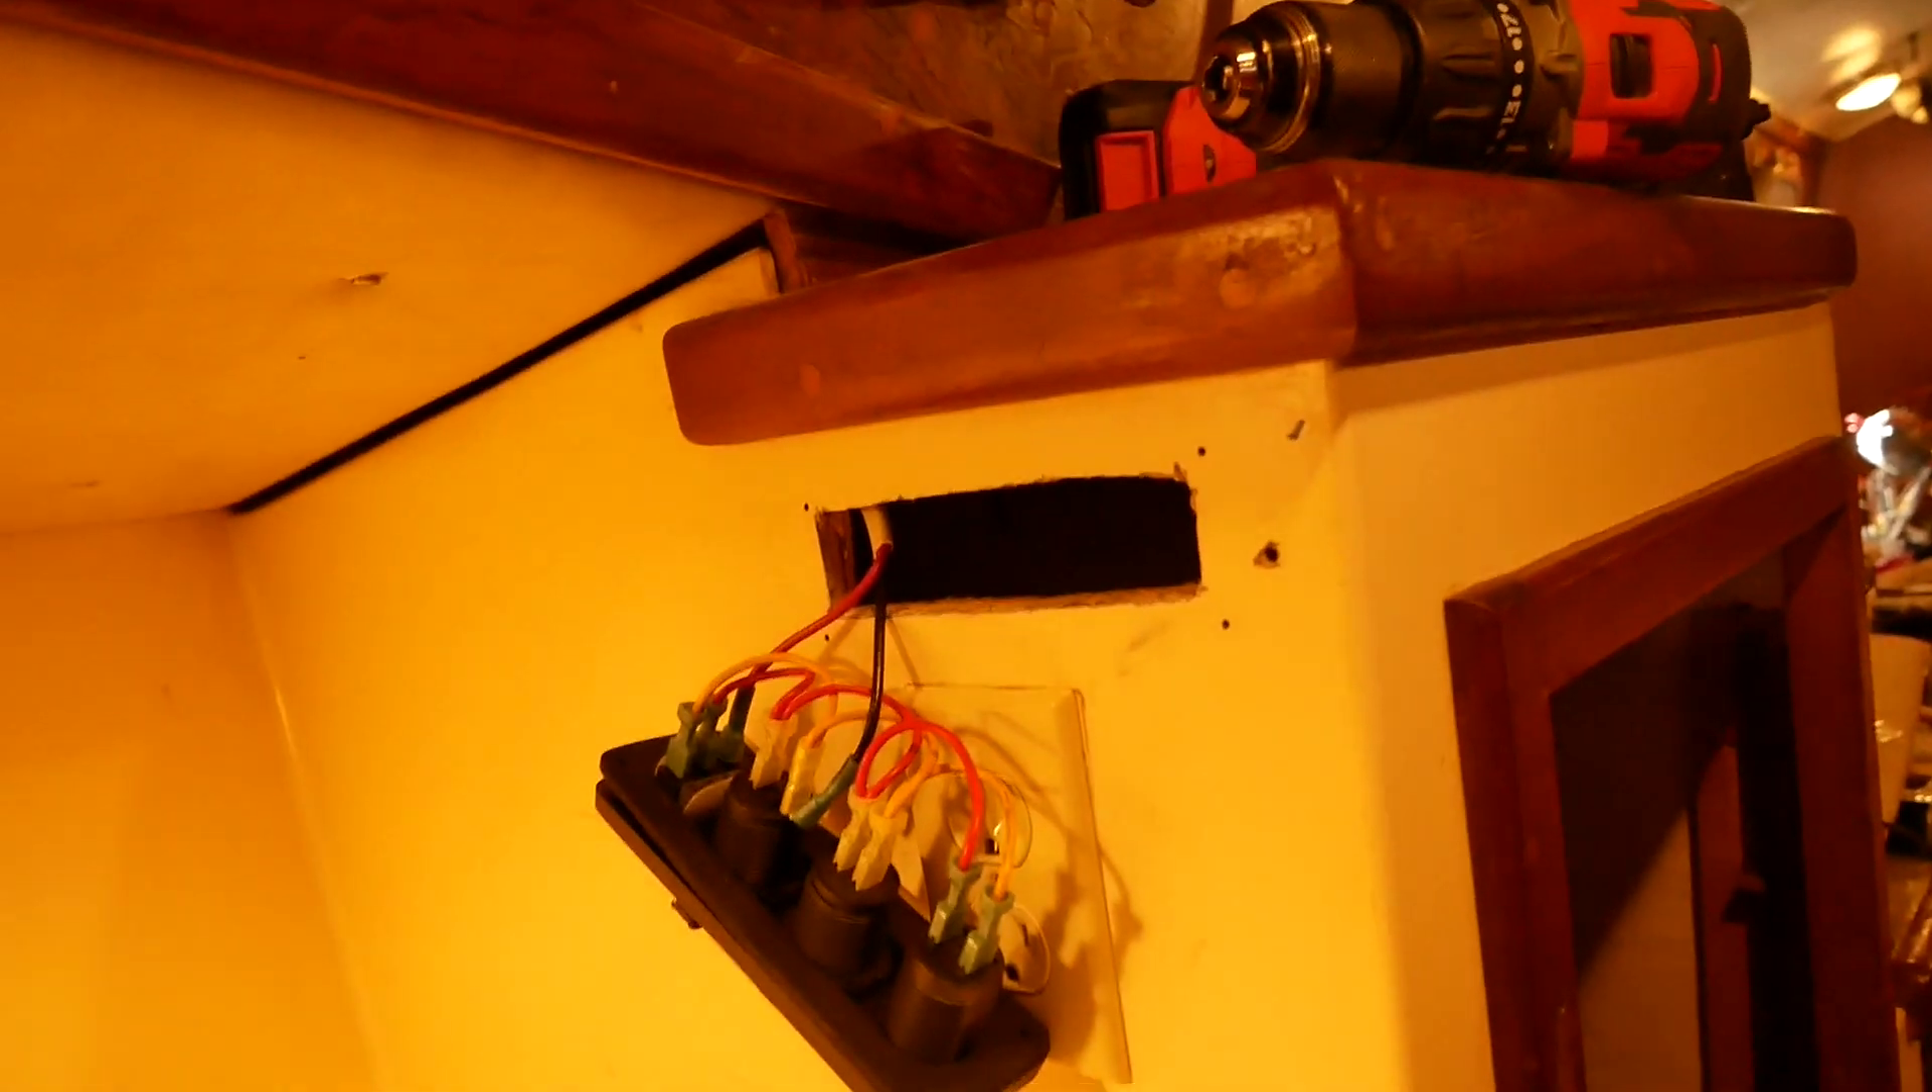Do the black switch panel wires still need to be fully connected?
No.